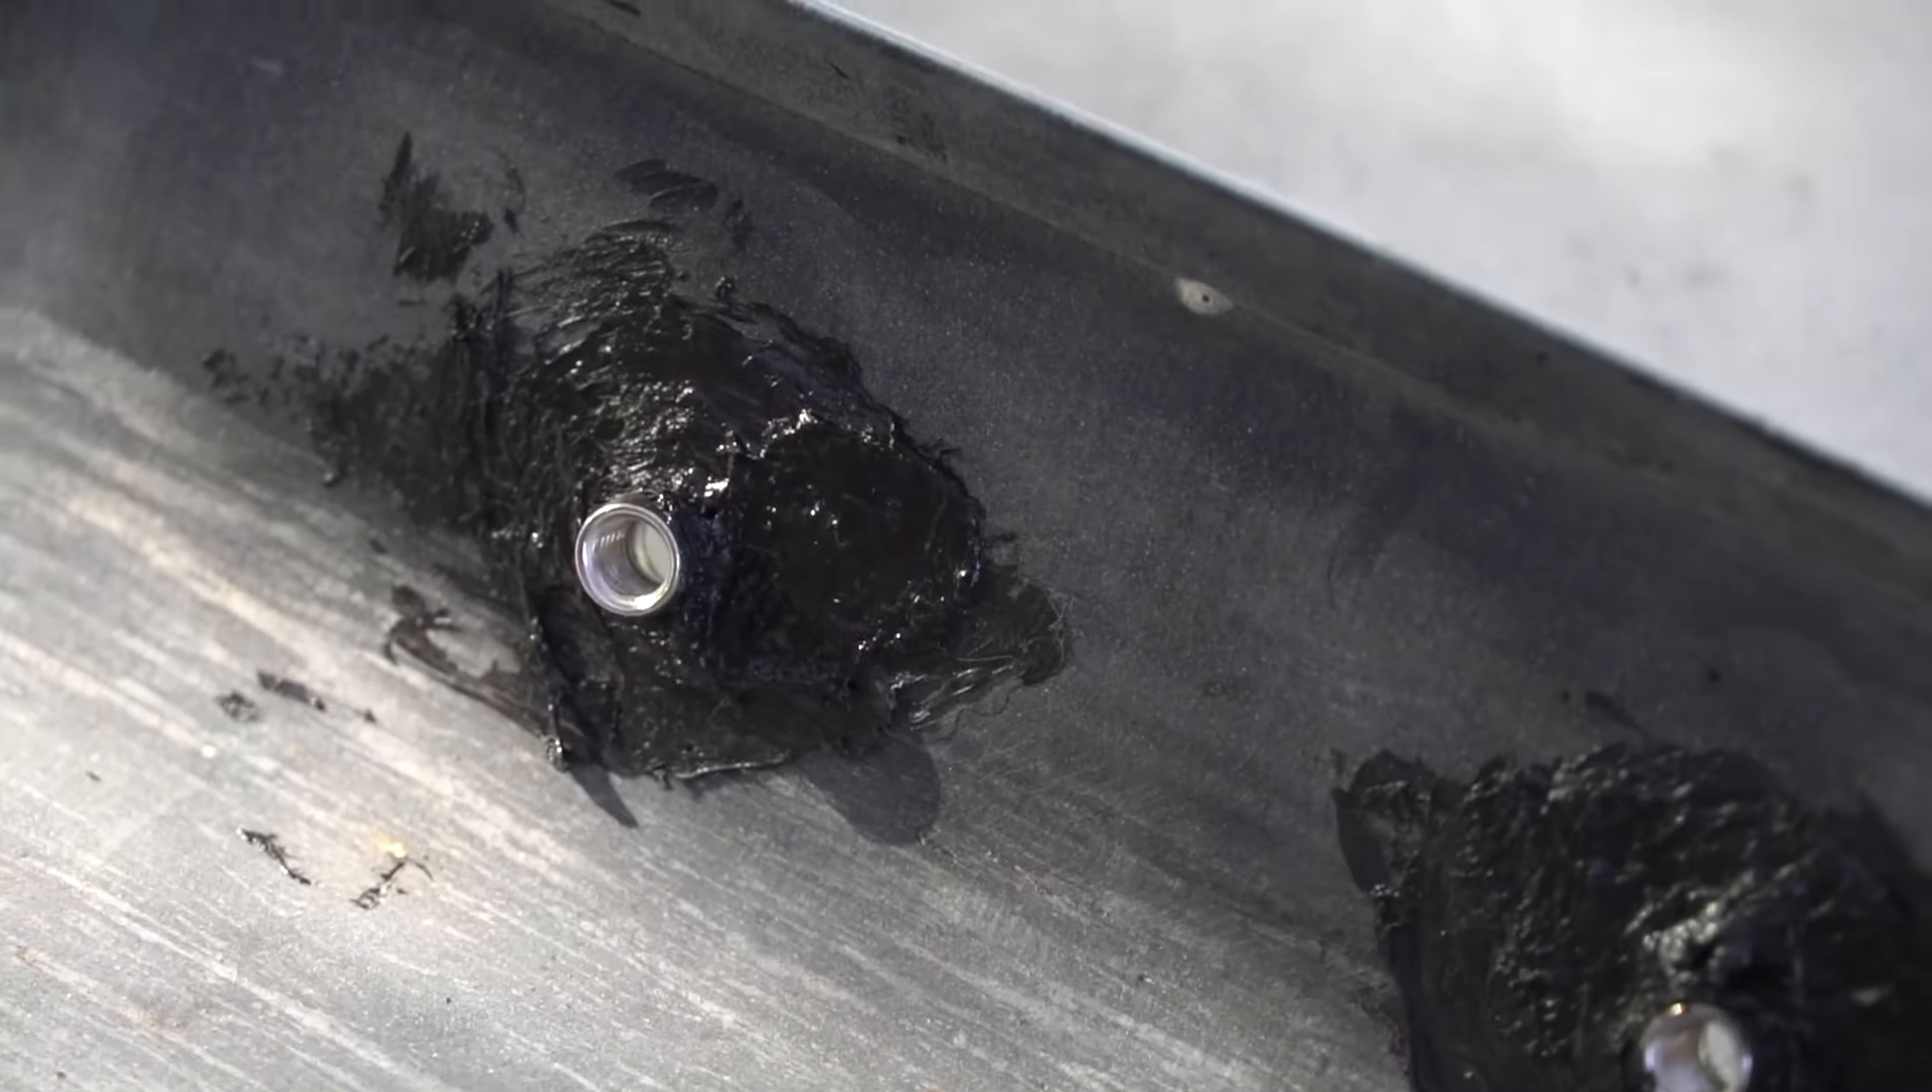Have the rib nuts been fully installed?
Yes.